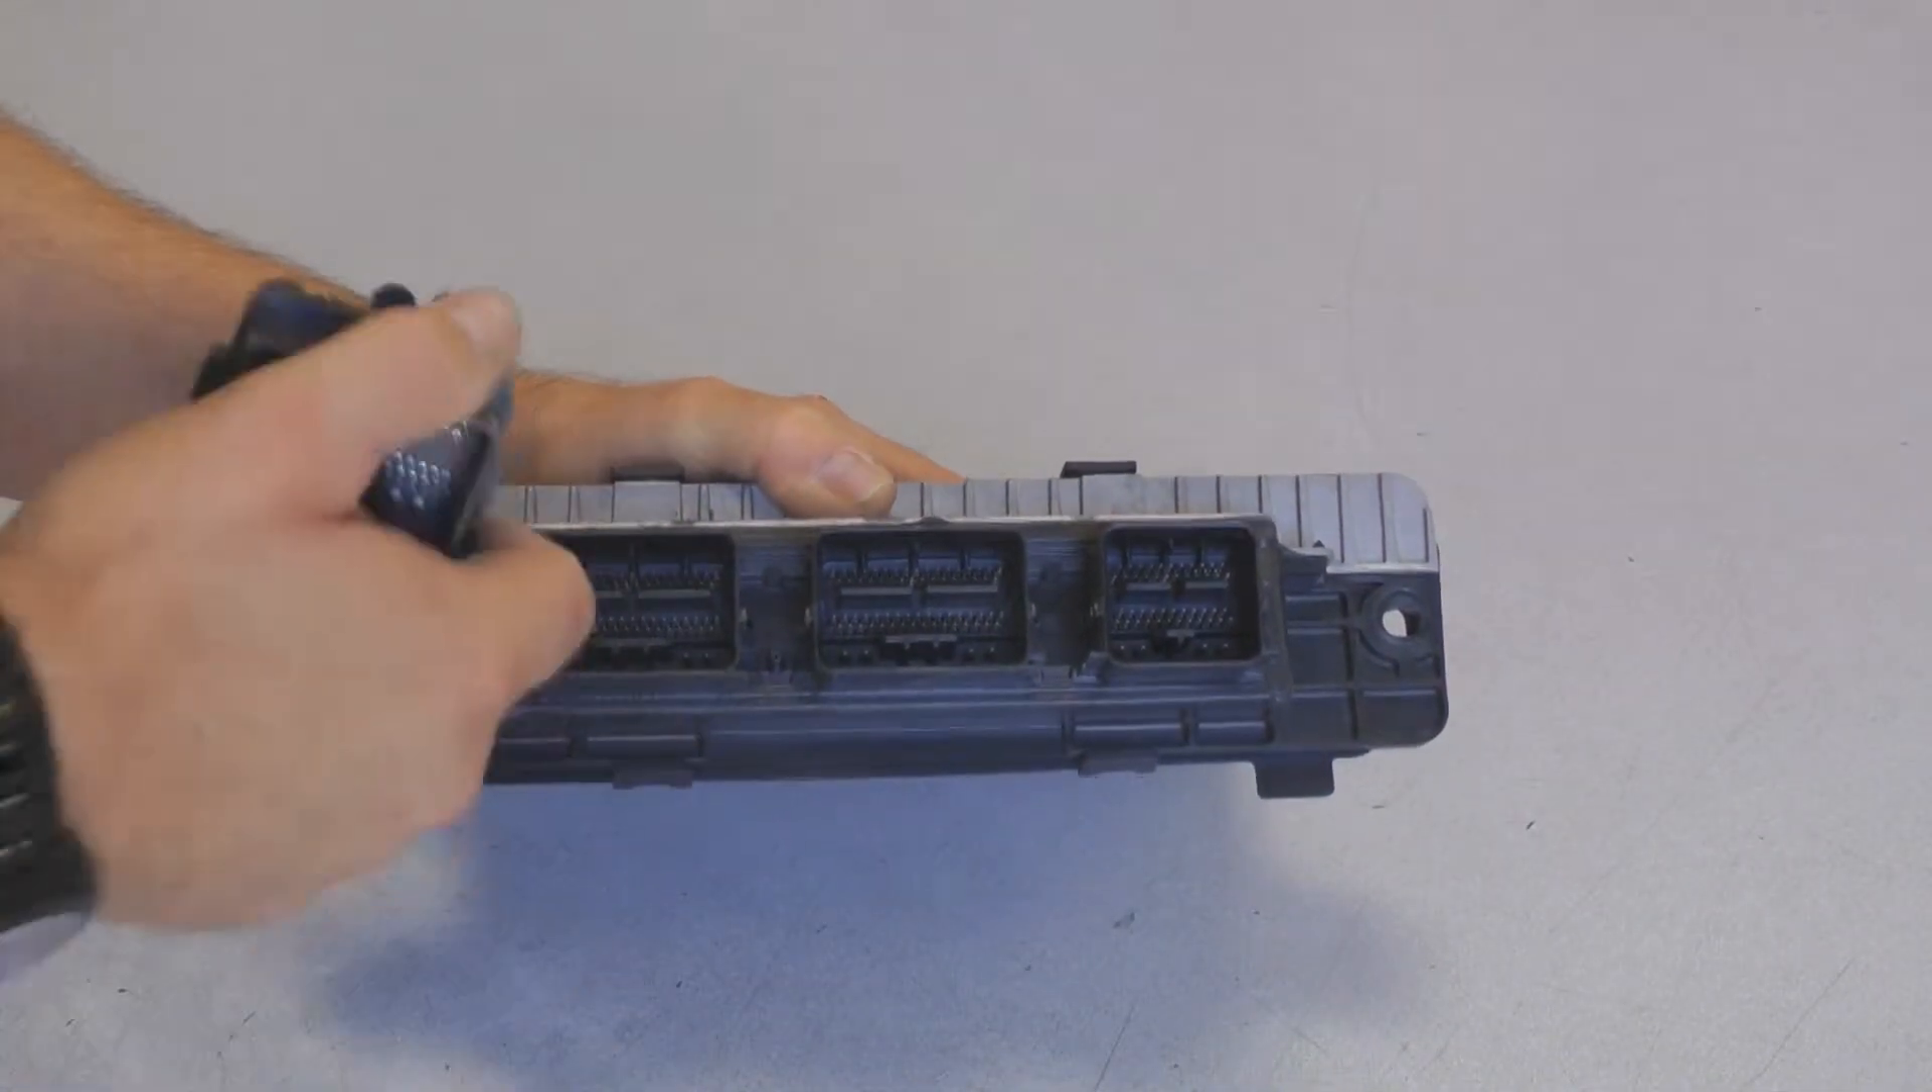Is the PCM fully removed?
Yes.